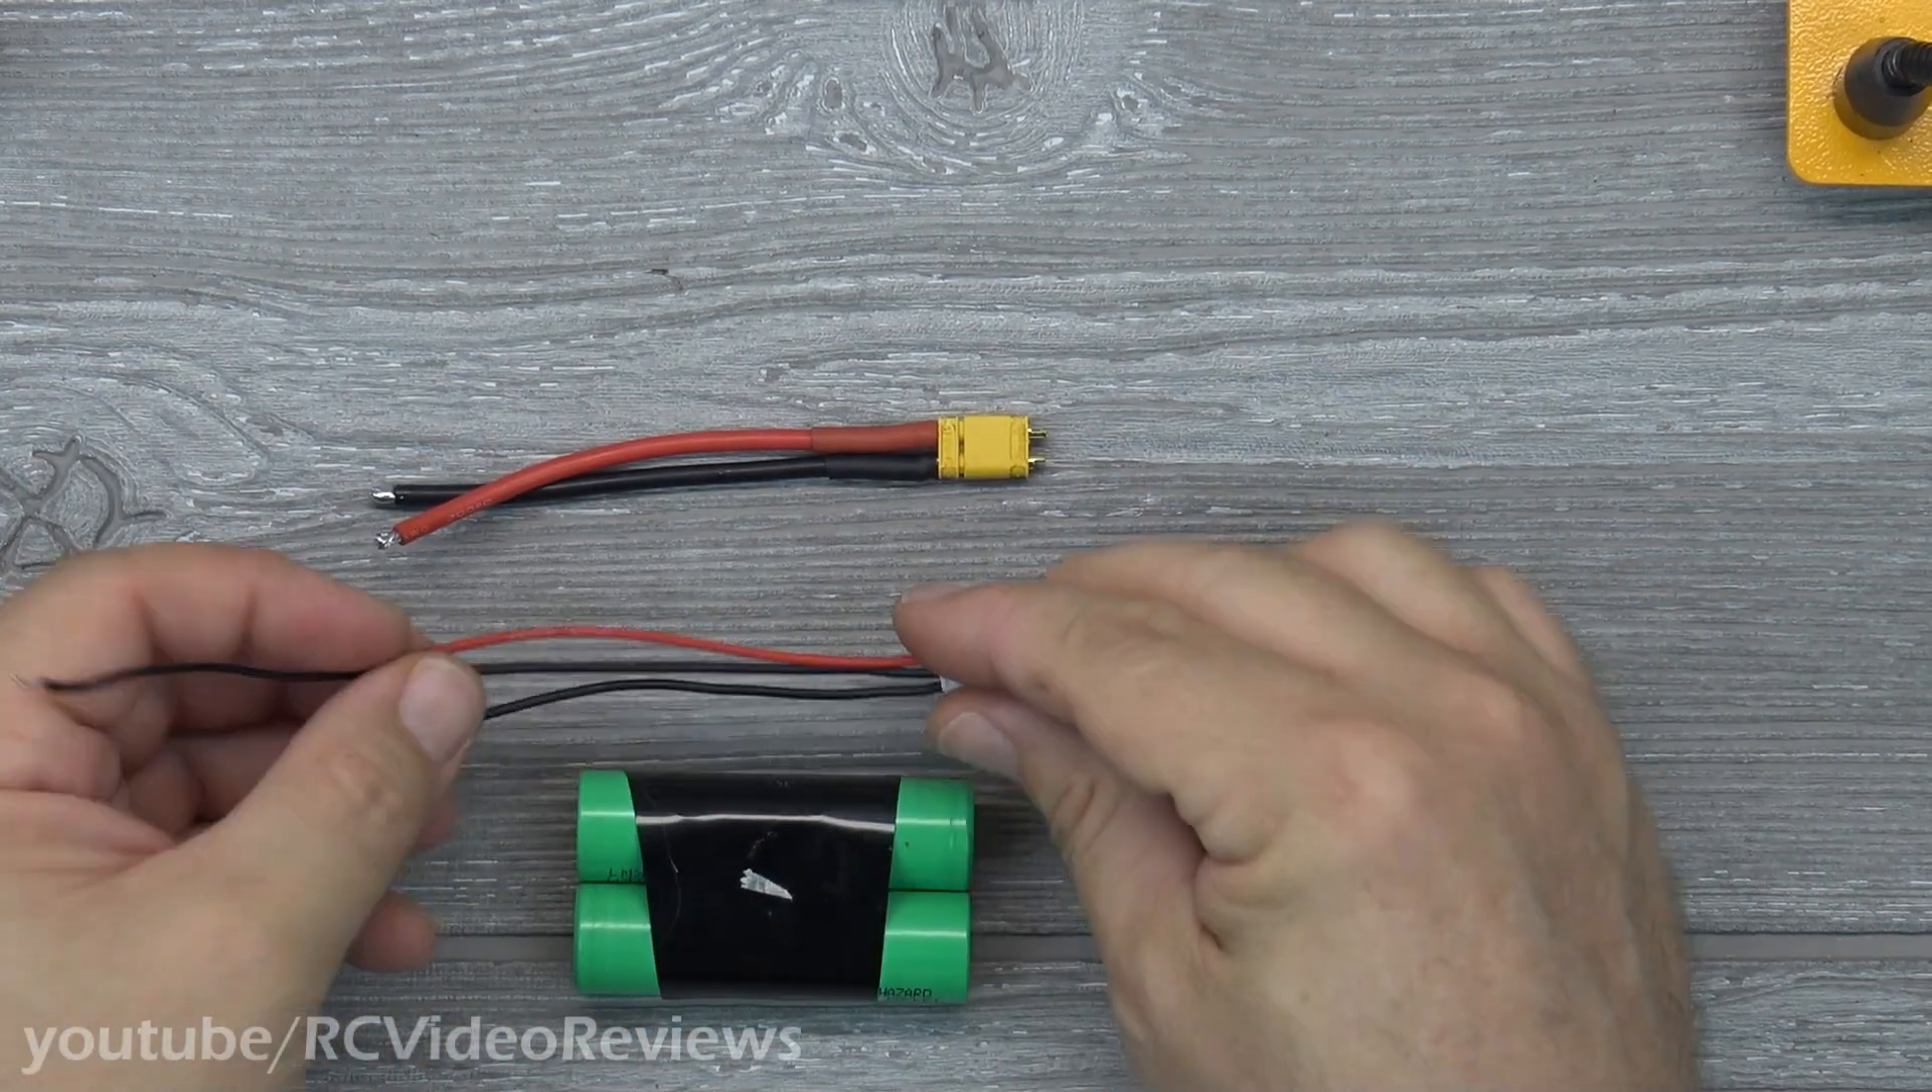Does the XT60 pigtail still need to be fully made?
No.